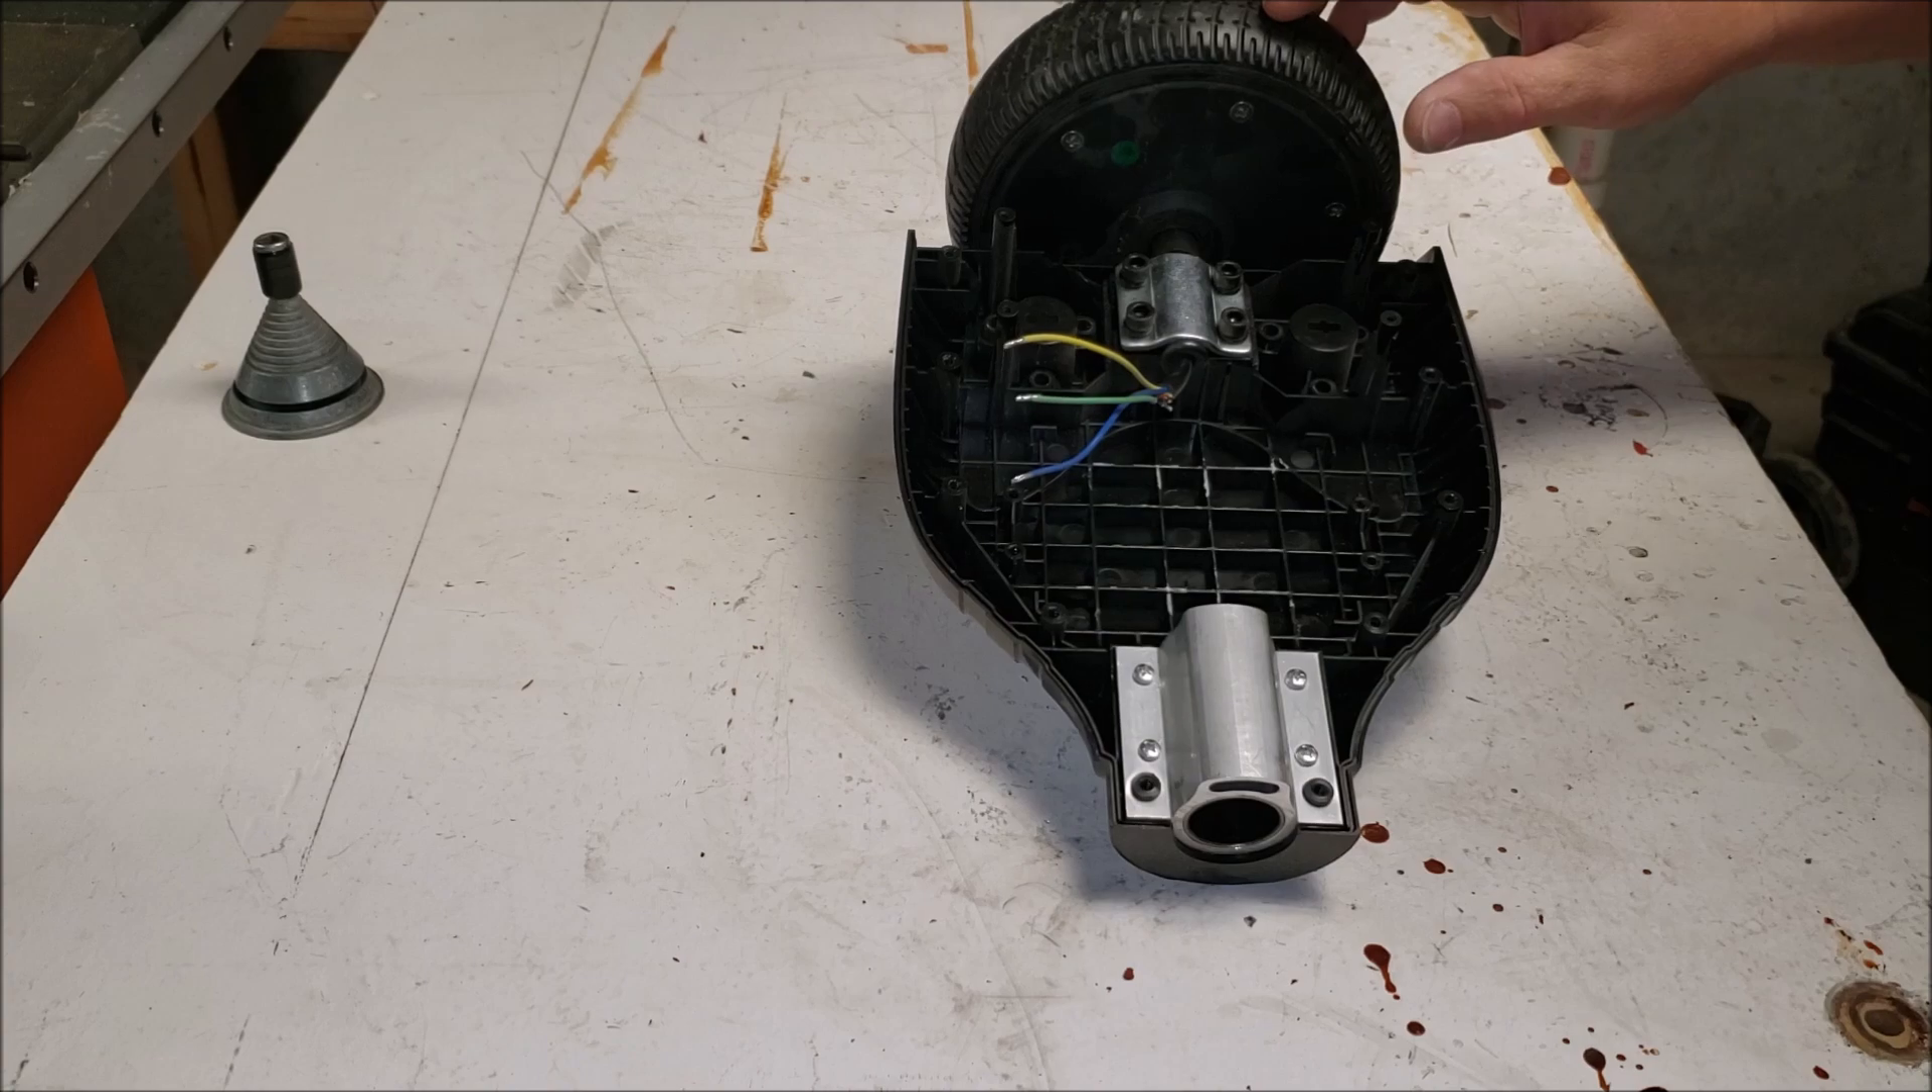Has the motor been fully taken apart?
No.